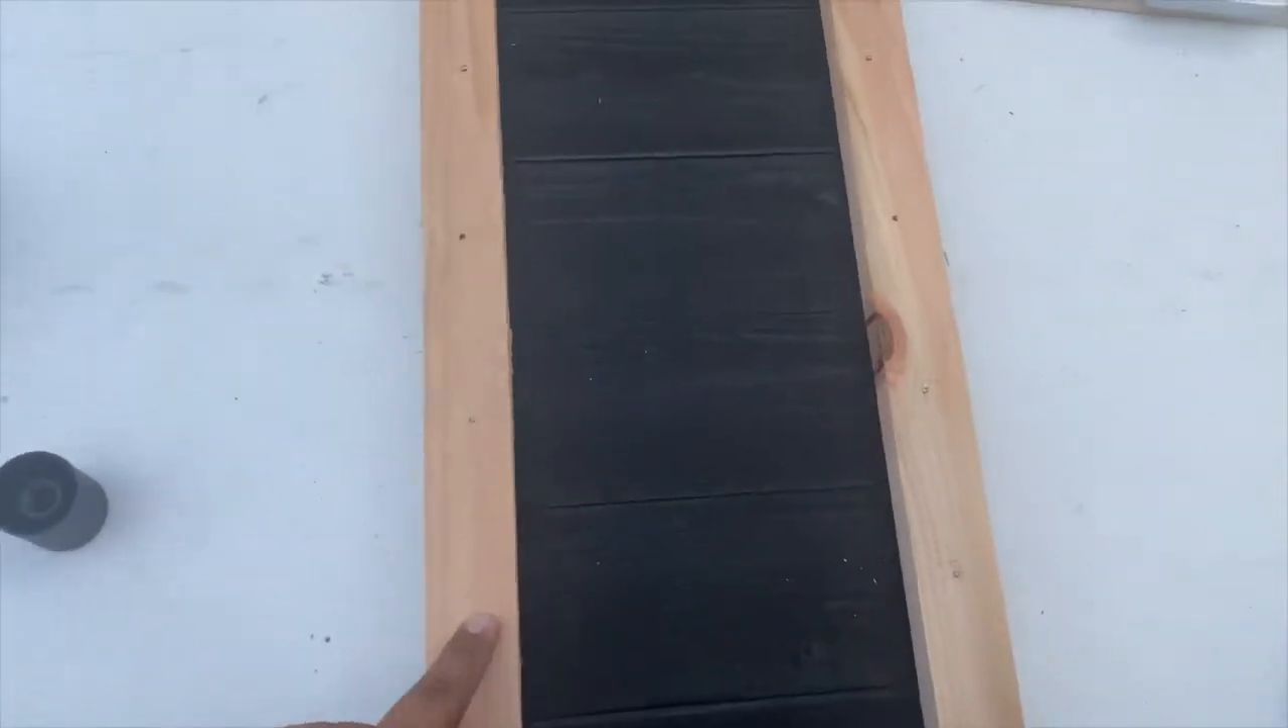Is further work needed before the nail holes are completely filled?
Yes.